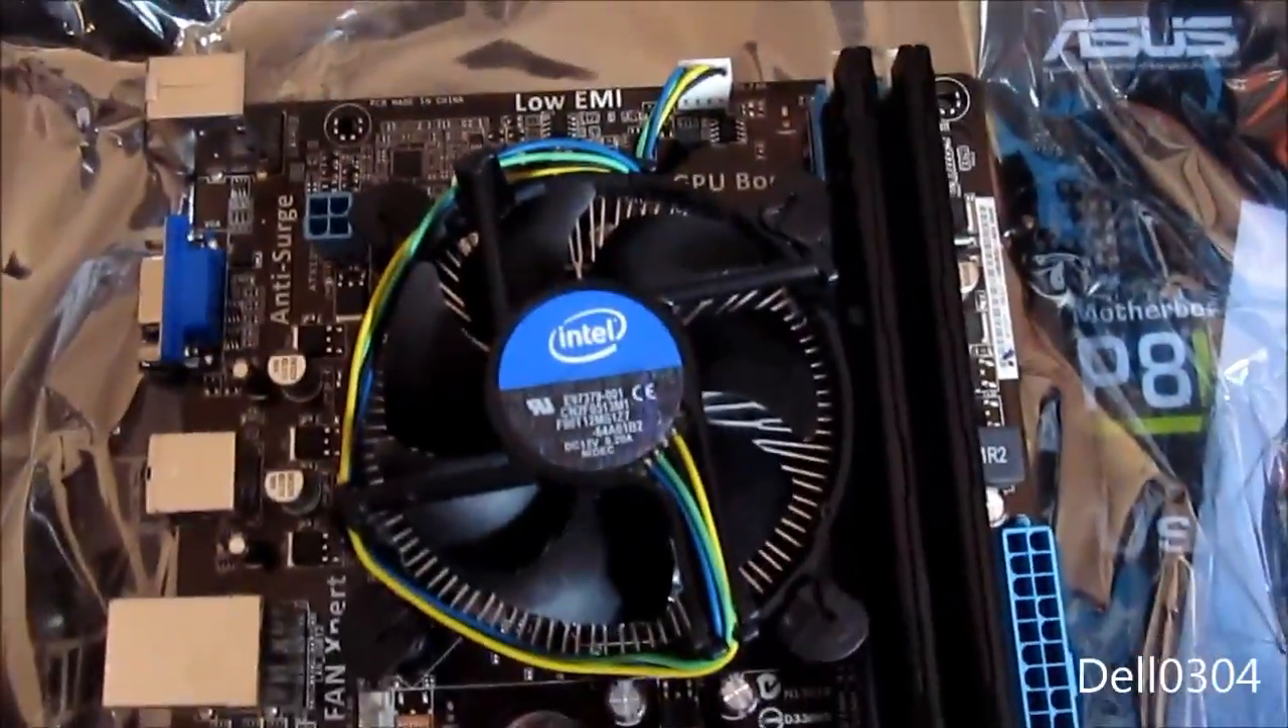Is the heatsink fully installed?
Yes.